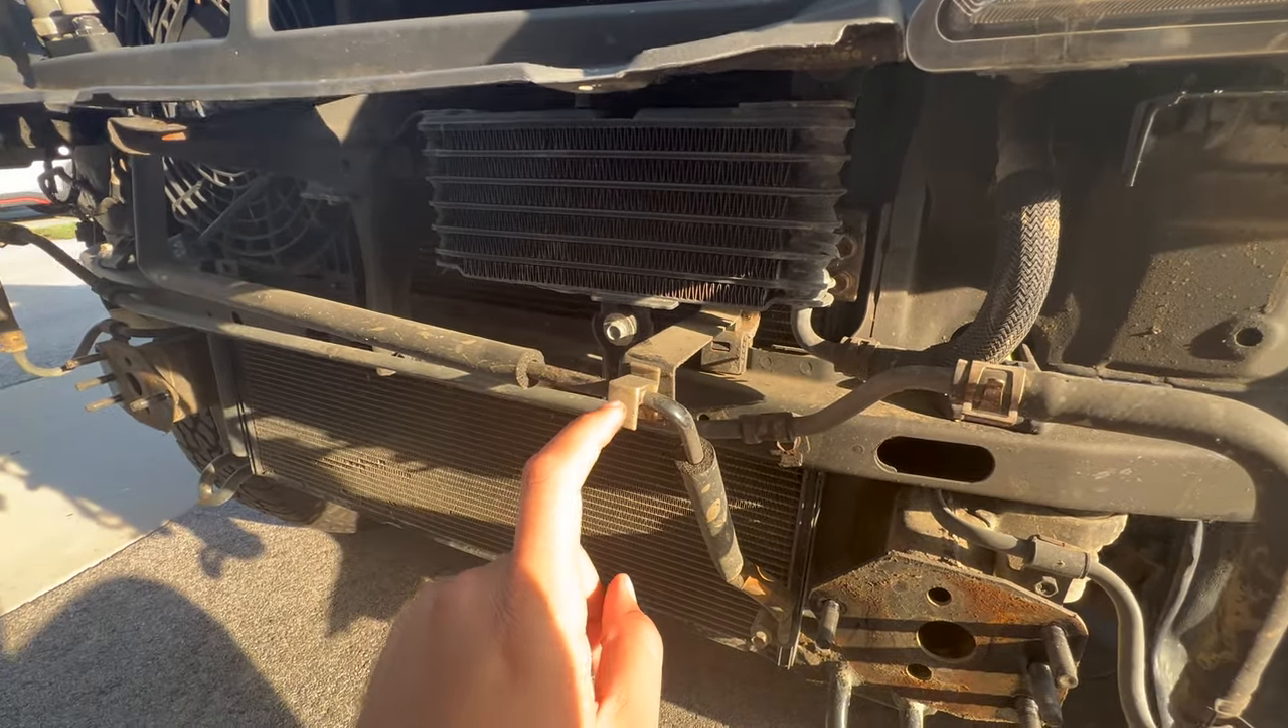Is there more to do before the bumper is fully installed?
Yes.